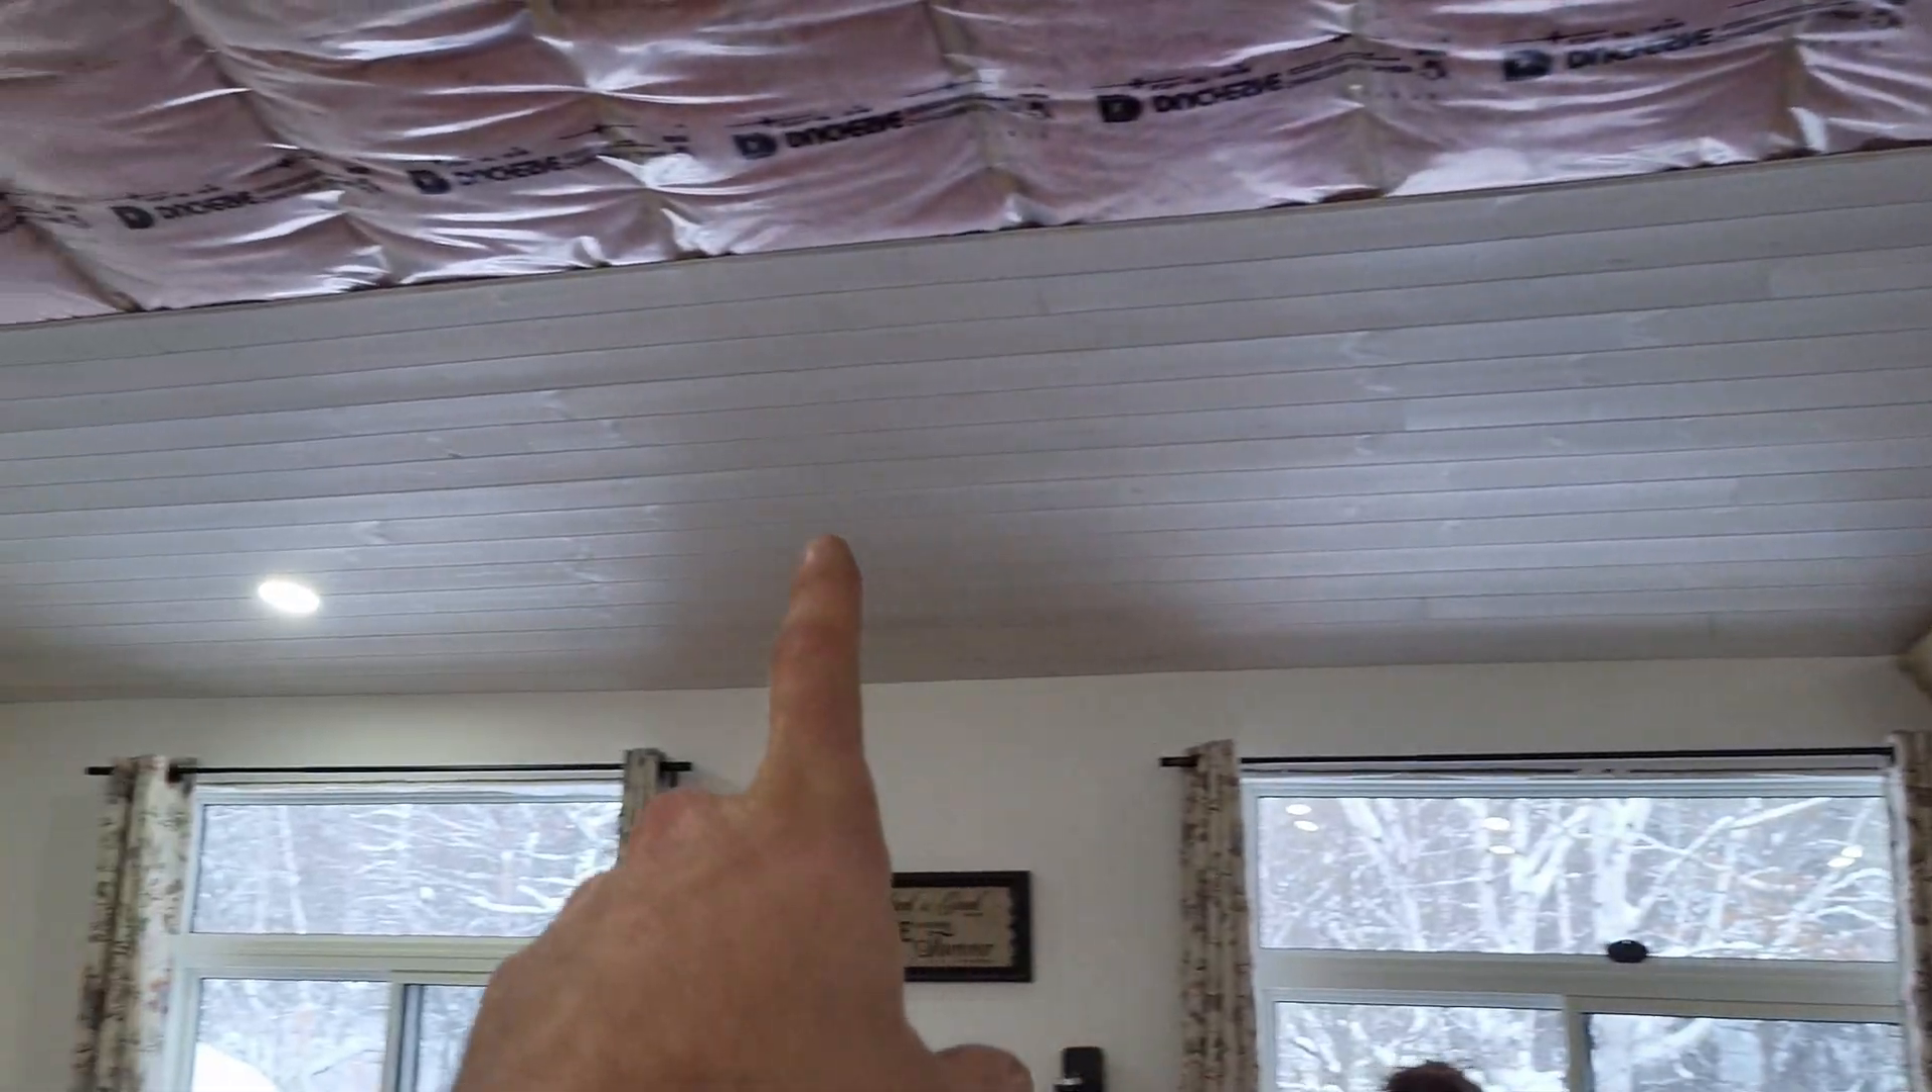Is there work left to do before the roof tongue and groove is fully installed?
Yes.